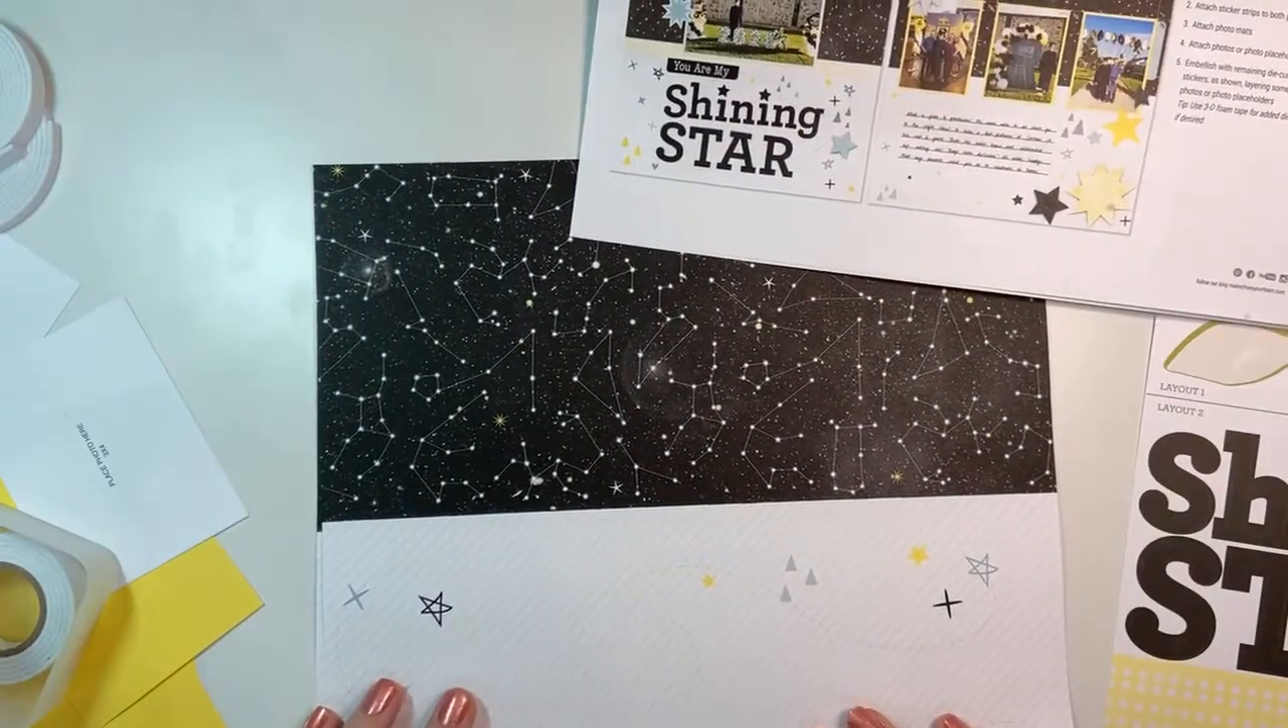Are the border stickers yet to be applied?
Yes.